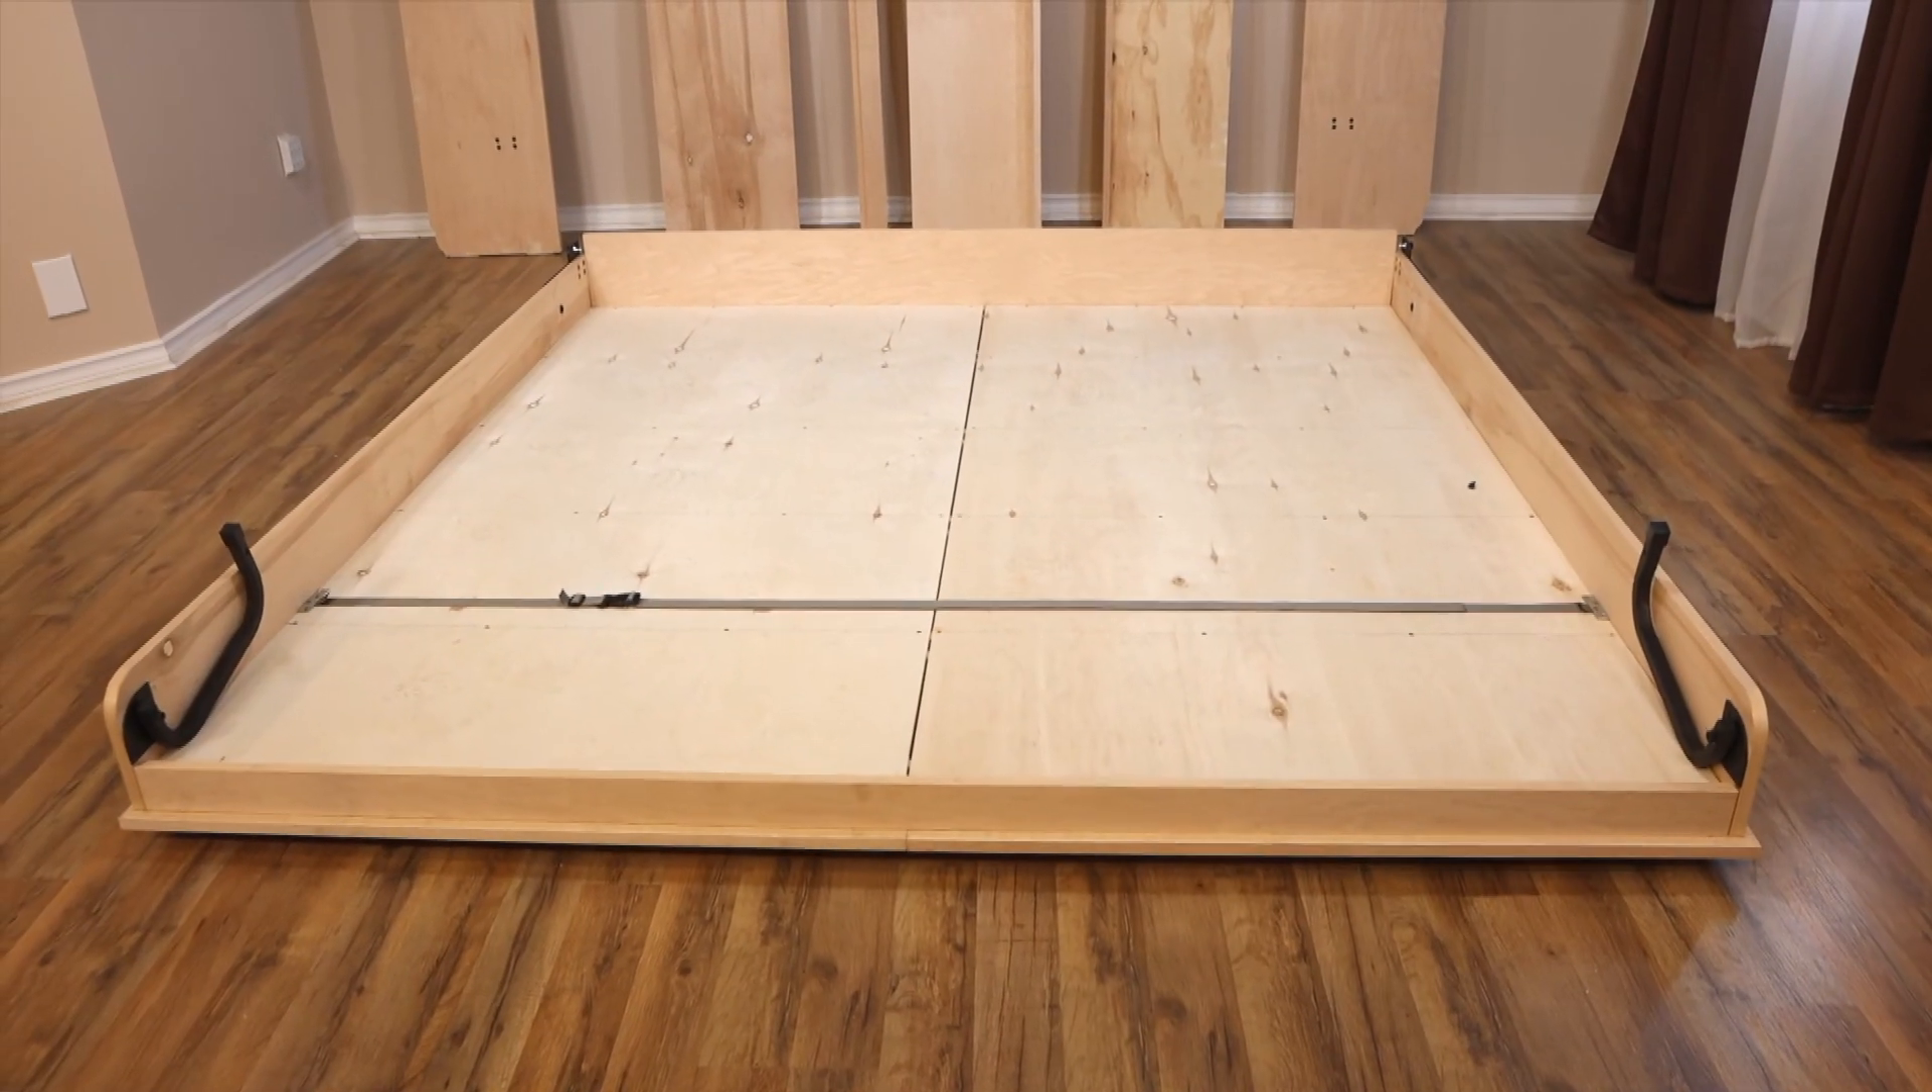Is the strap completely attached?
Yes.